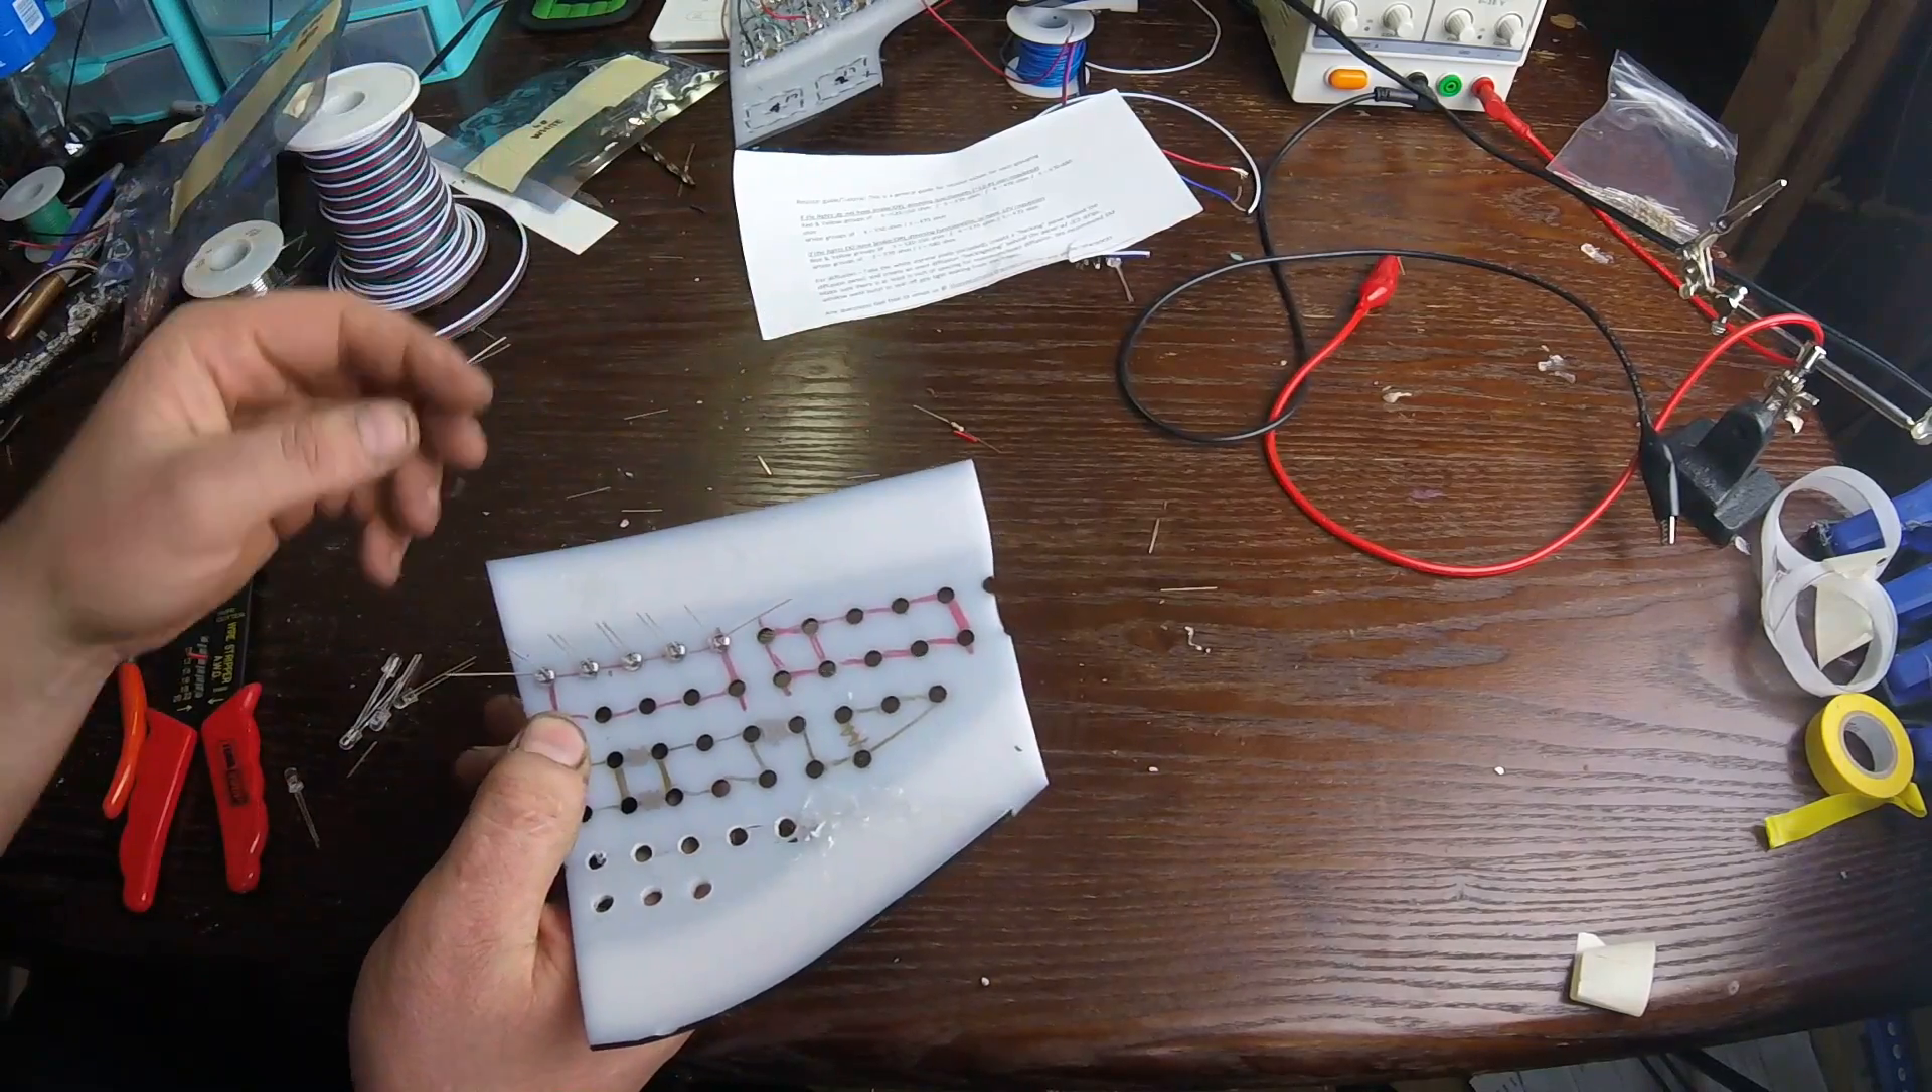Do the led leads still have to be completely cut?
Yes.